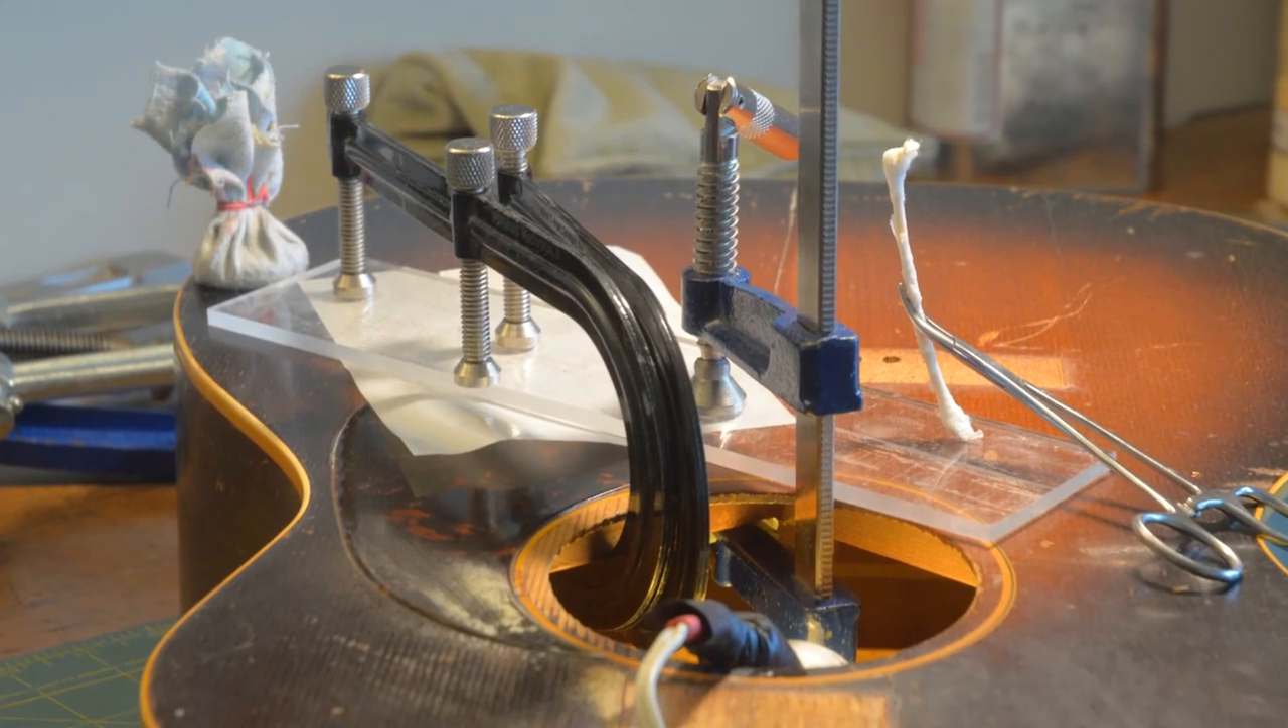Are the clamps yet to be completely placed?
No.